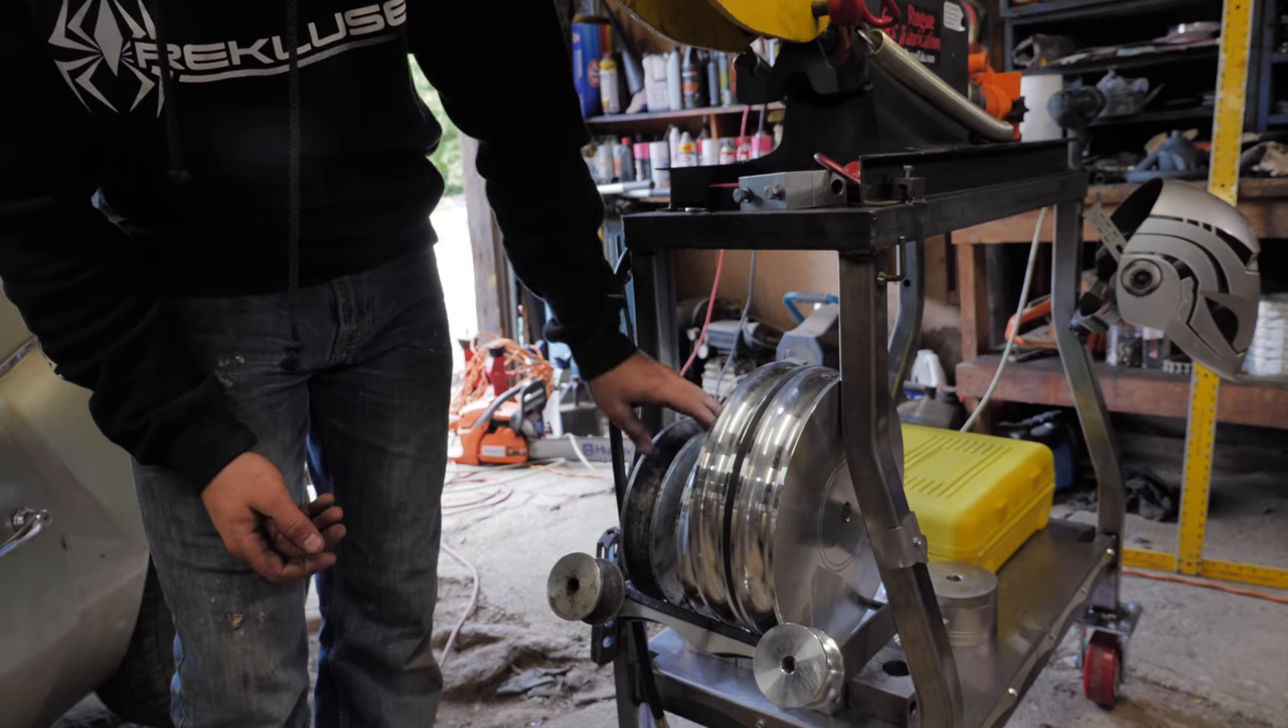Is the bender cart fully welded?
Yes.